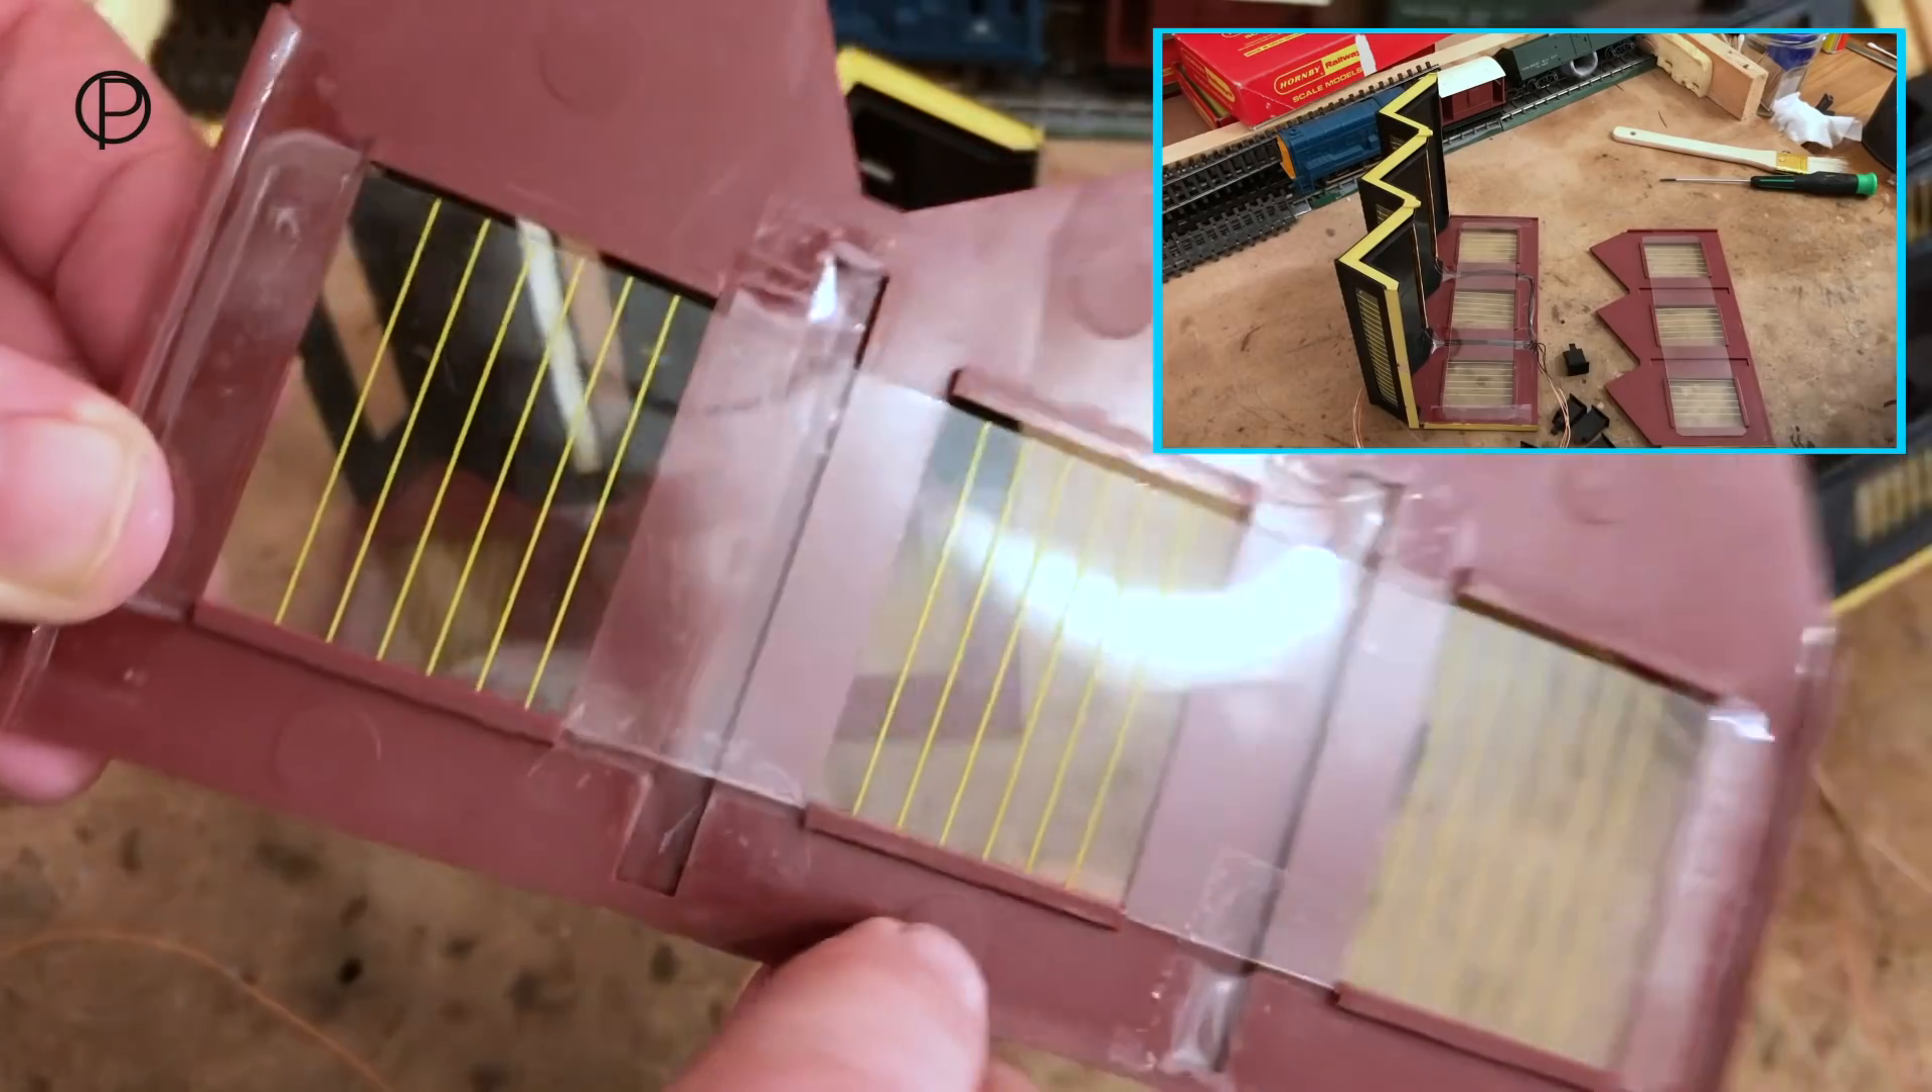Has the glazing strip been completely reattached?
Yes.